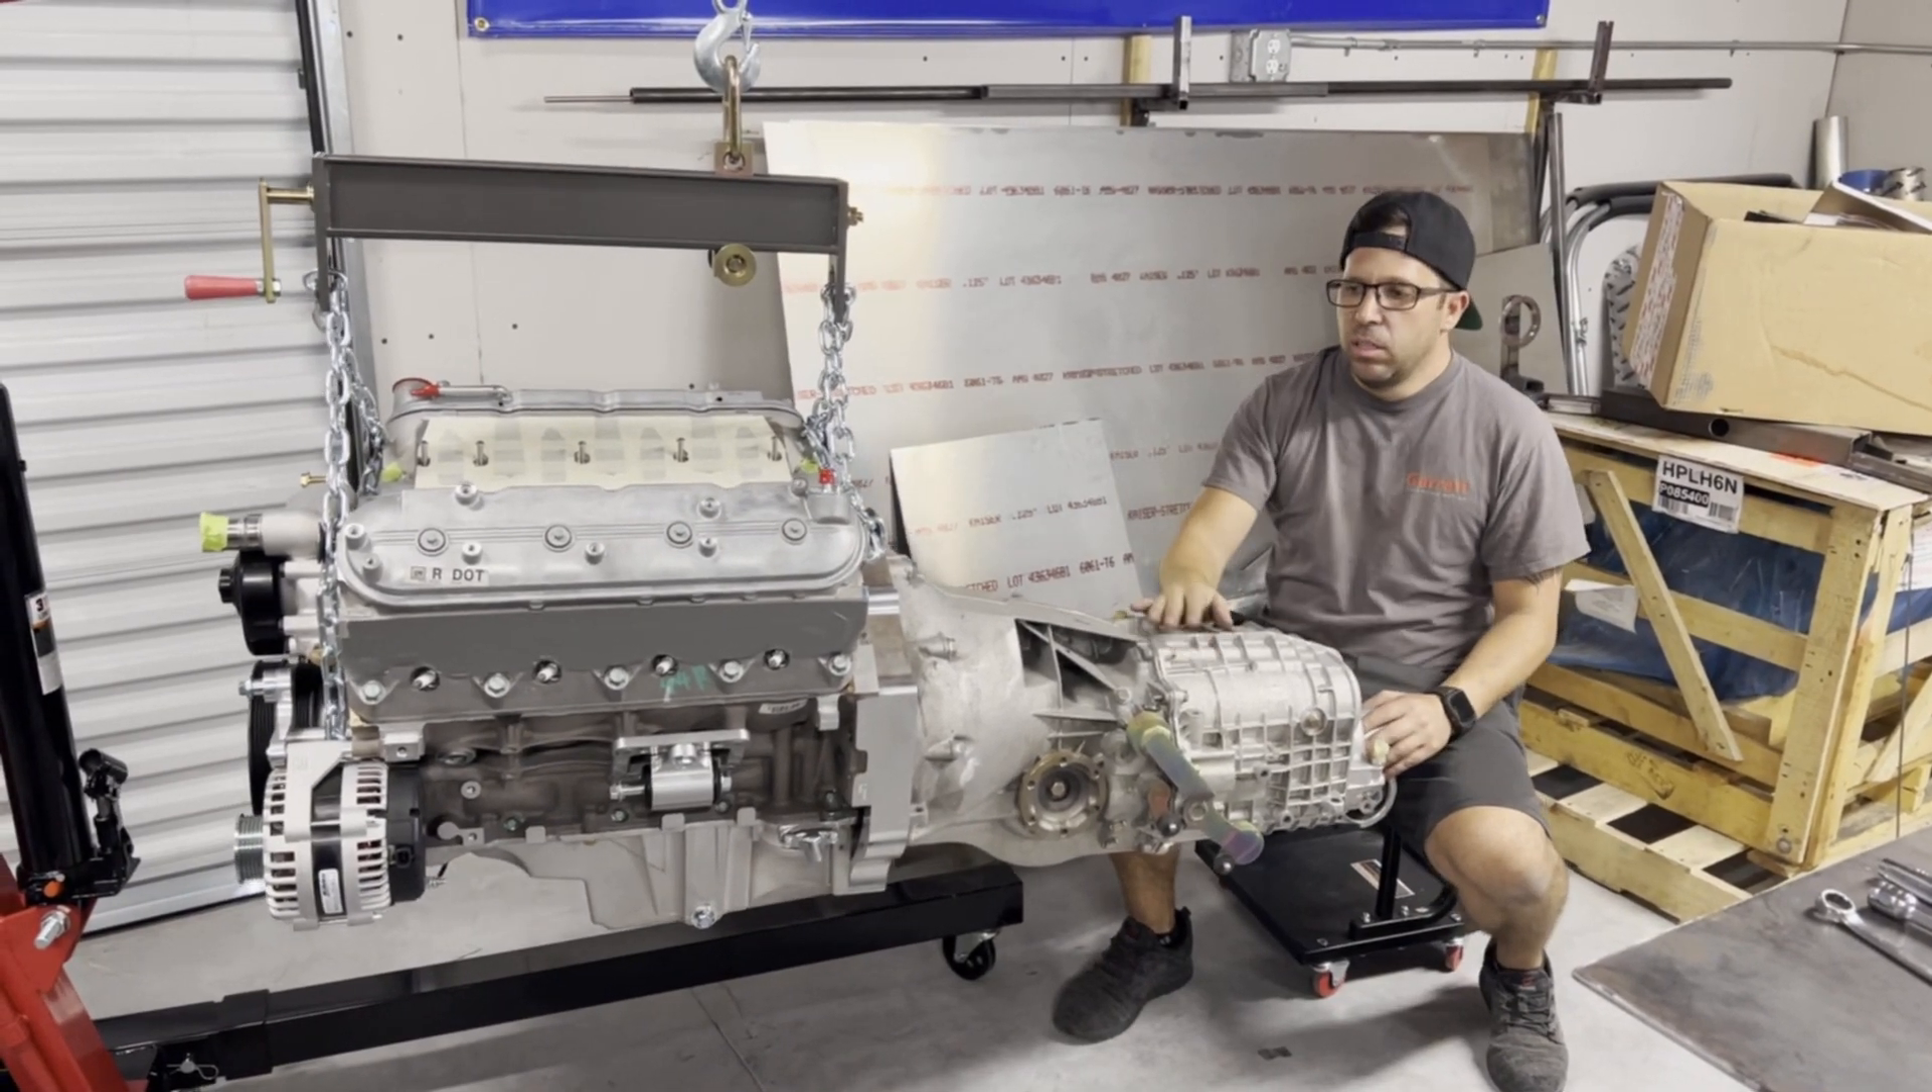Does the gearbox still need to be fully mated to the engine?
No.